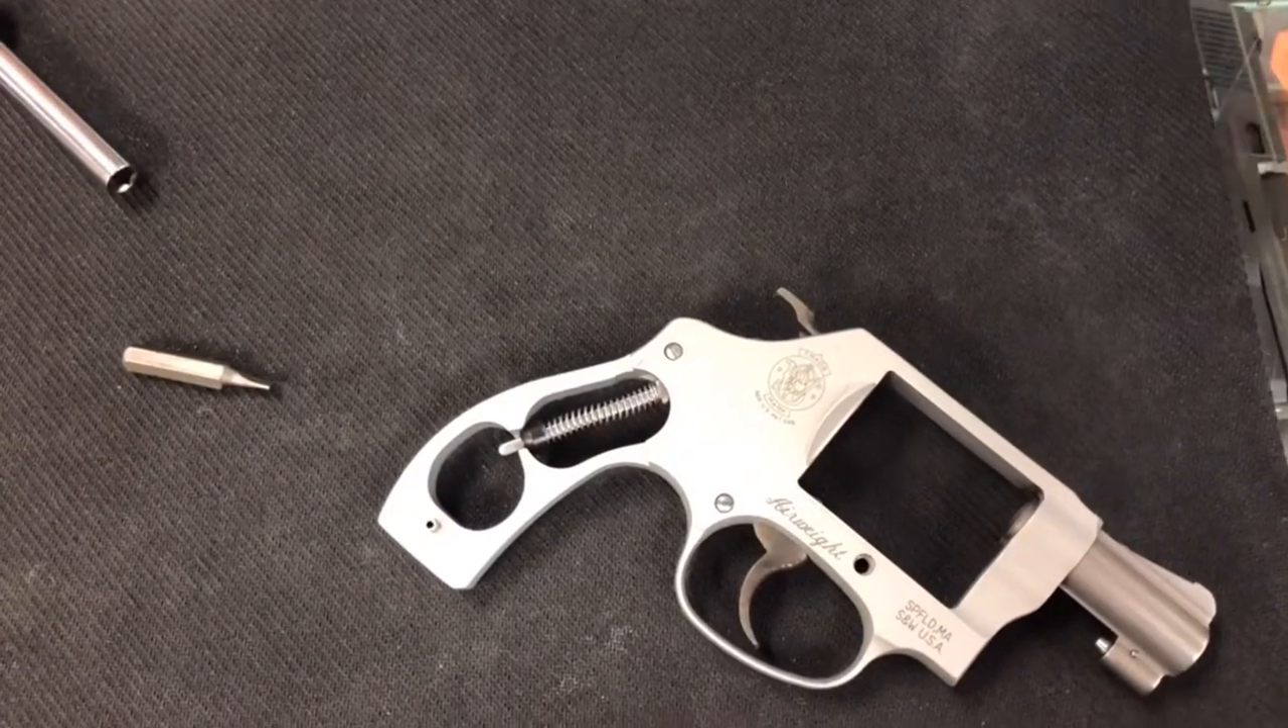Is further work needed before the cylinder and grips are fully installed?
Yes.